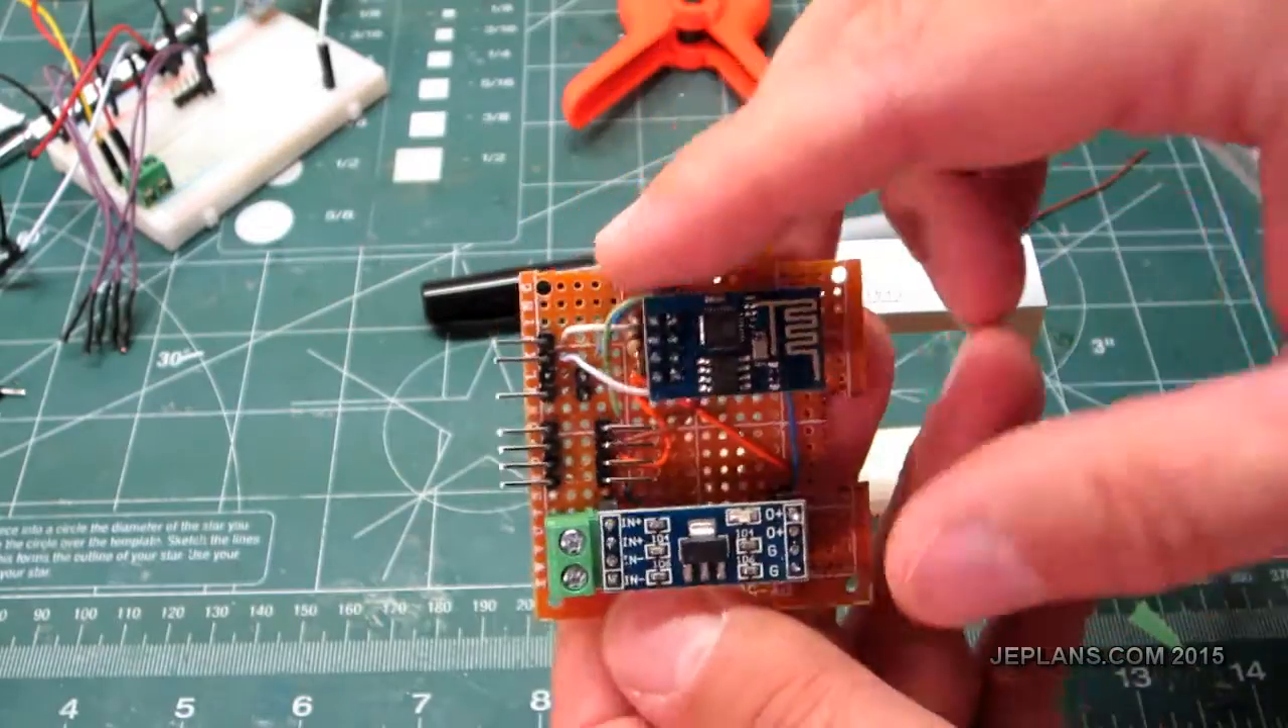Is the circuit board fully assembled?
Yes.